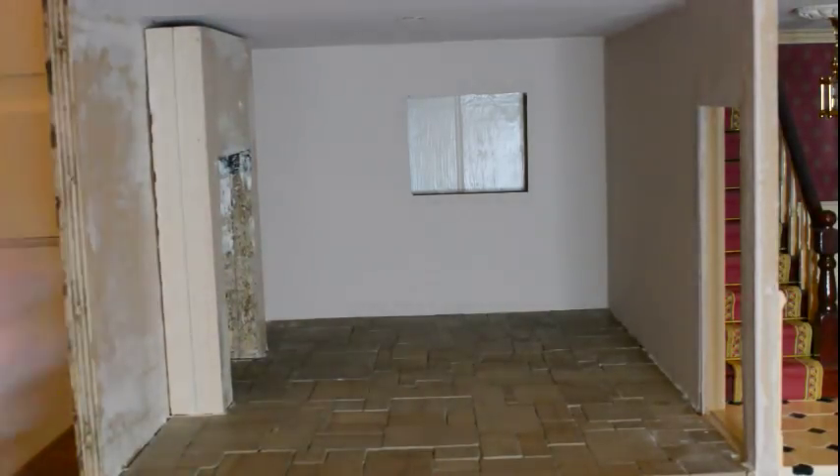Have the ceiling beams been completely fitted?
No.